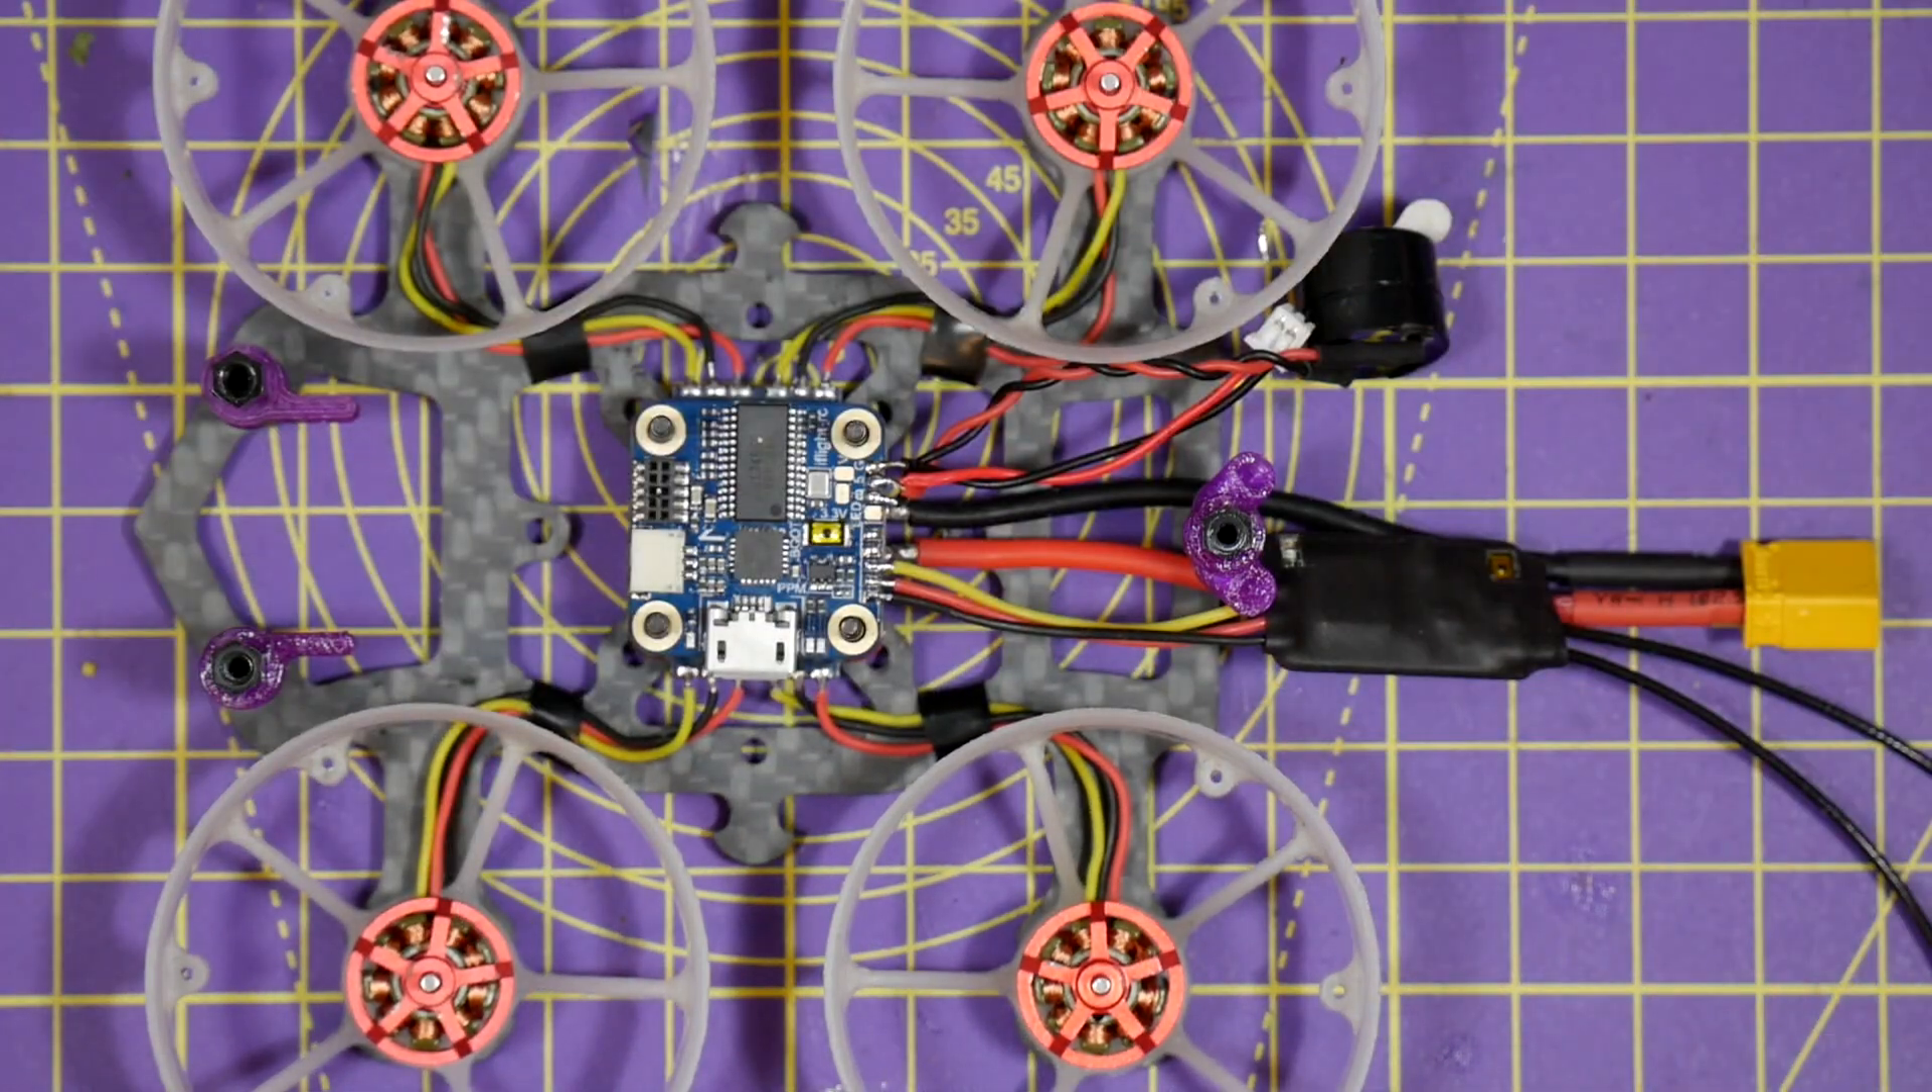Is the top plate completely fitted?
No.